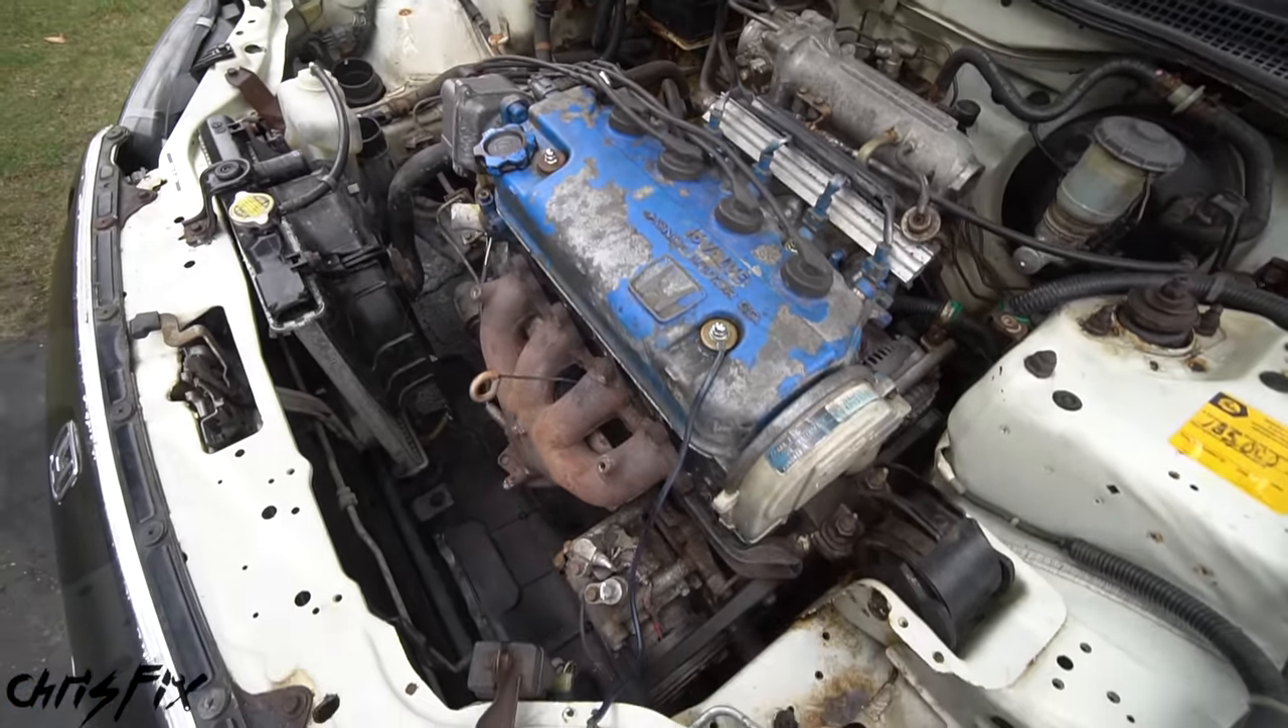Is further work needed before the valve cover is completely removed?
Yes.